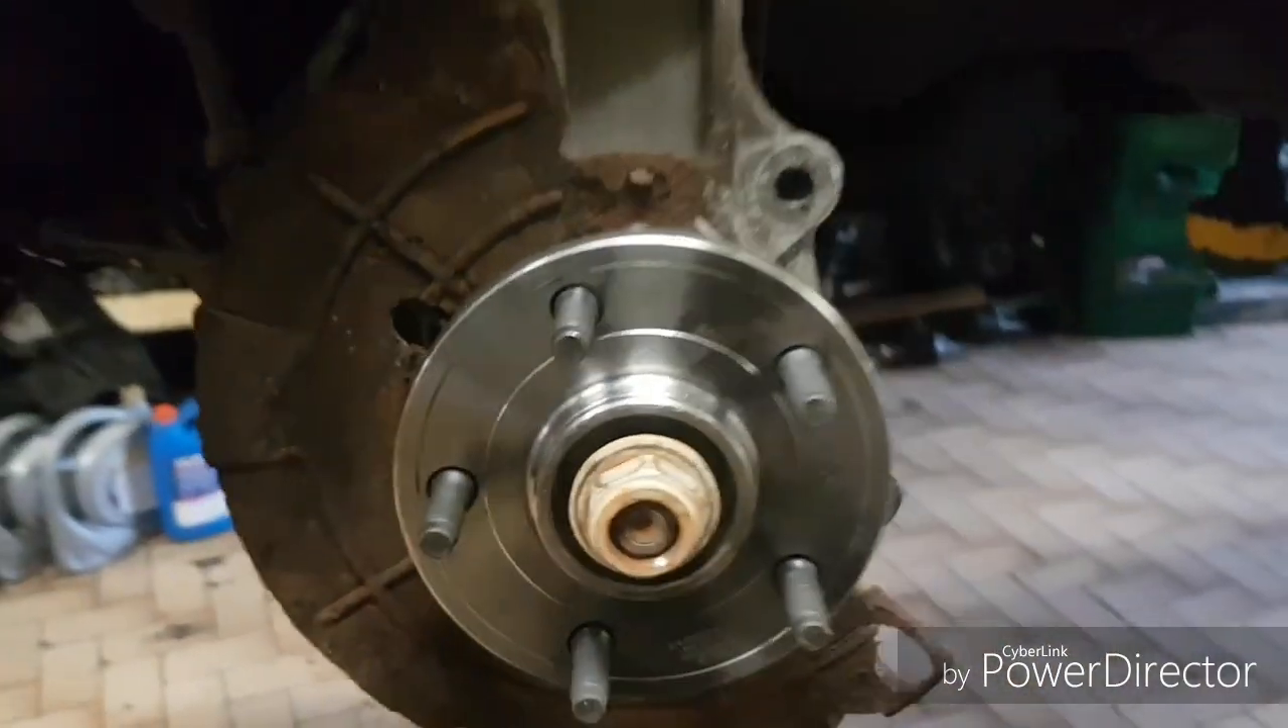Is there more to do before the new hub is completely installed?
No.